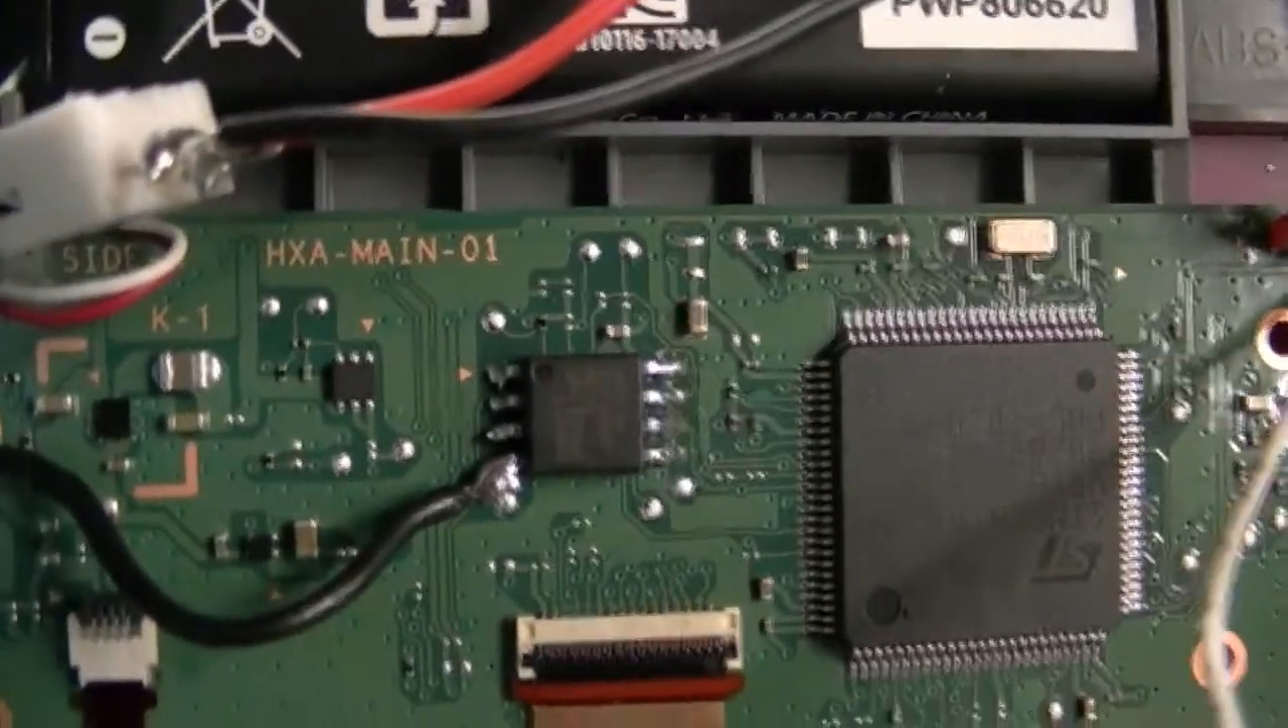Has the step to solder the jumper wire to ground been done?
Yes.